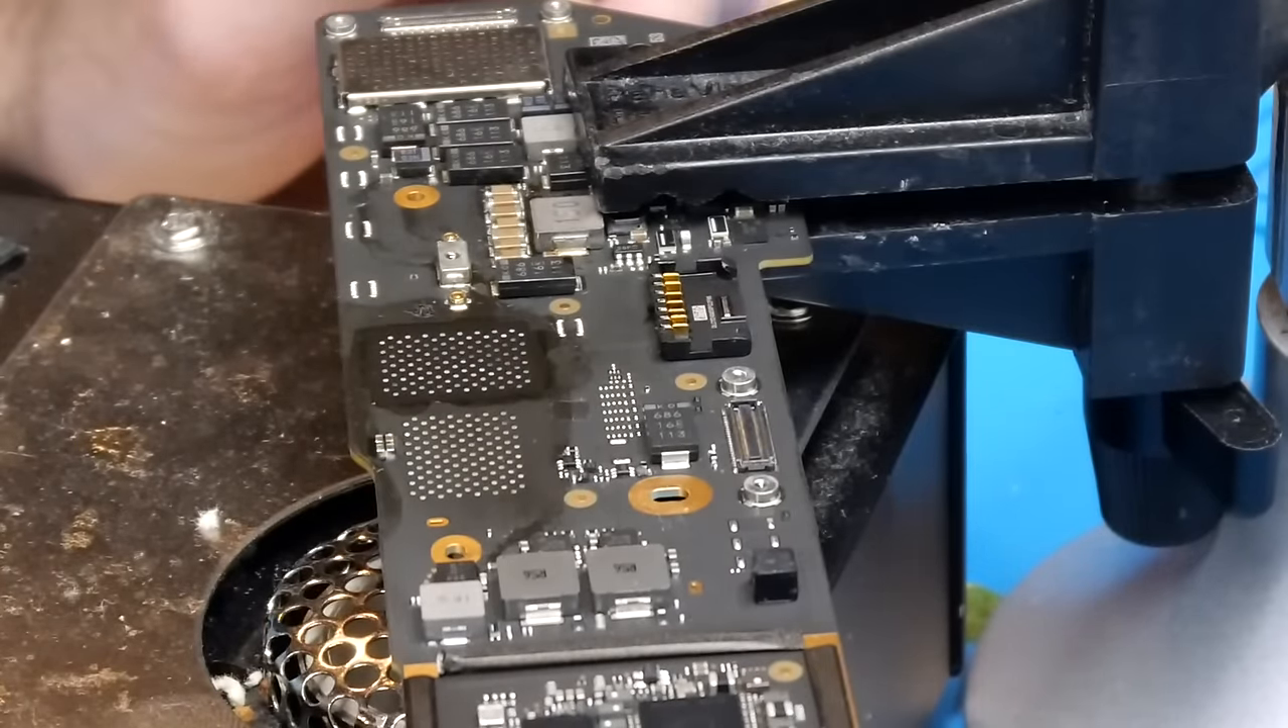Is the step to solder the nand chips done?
No.